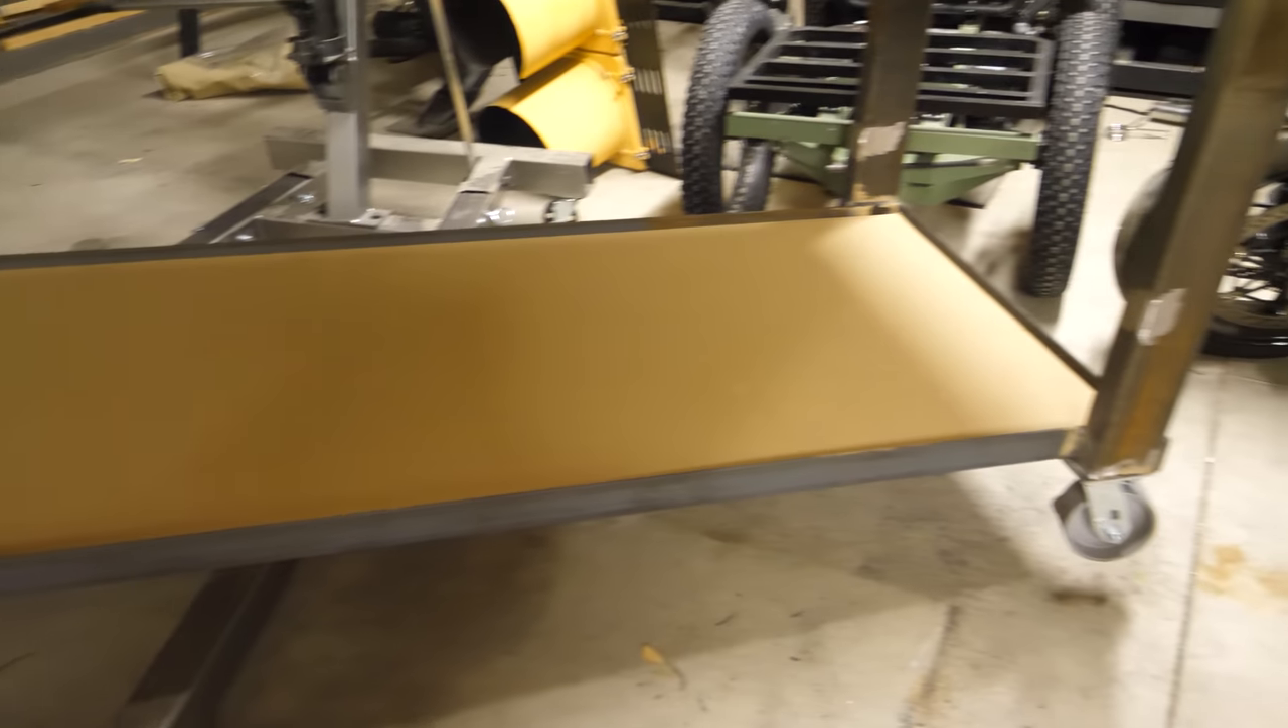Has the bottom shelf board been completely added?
Yes.